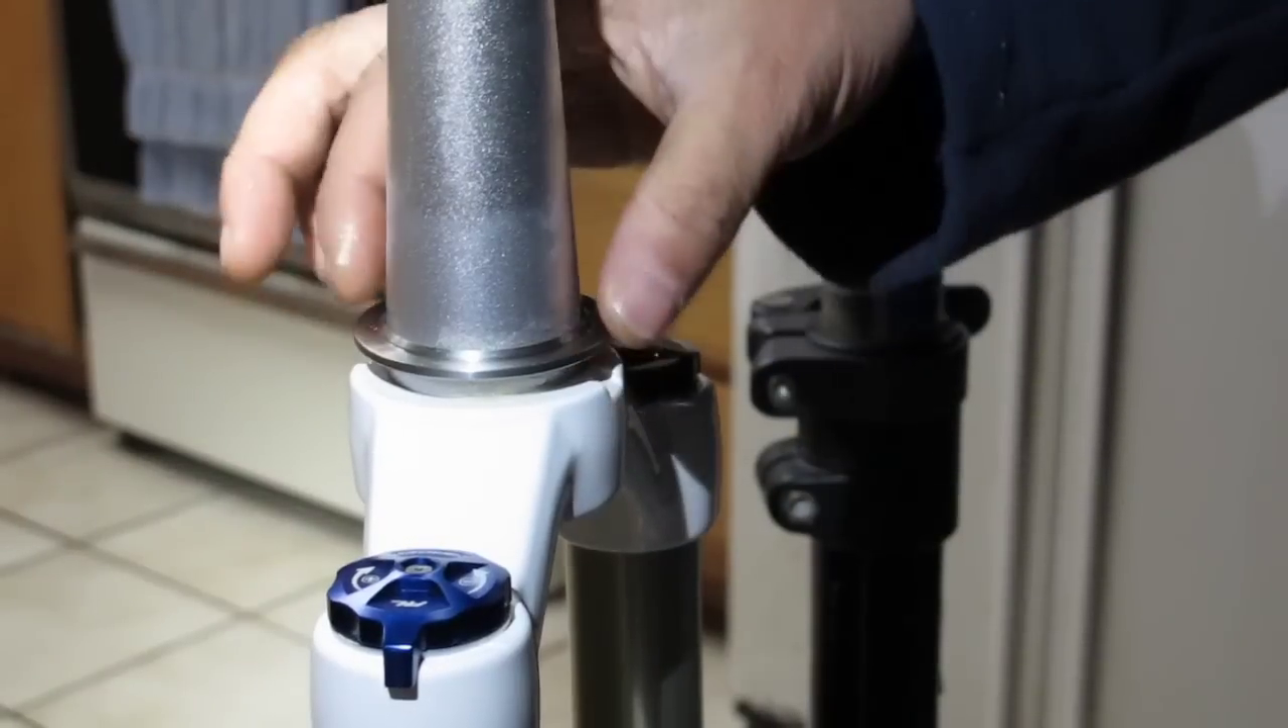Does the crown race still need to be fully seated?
Yes.